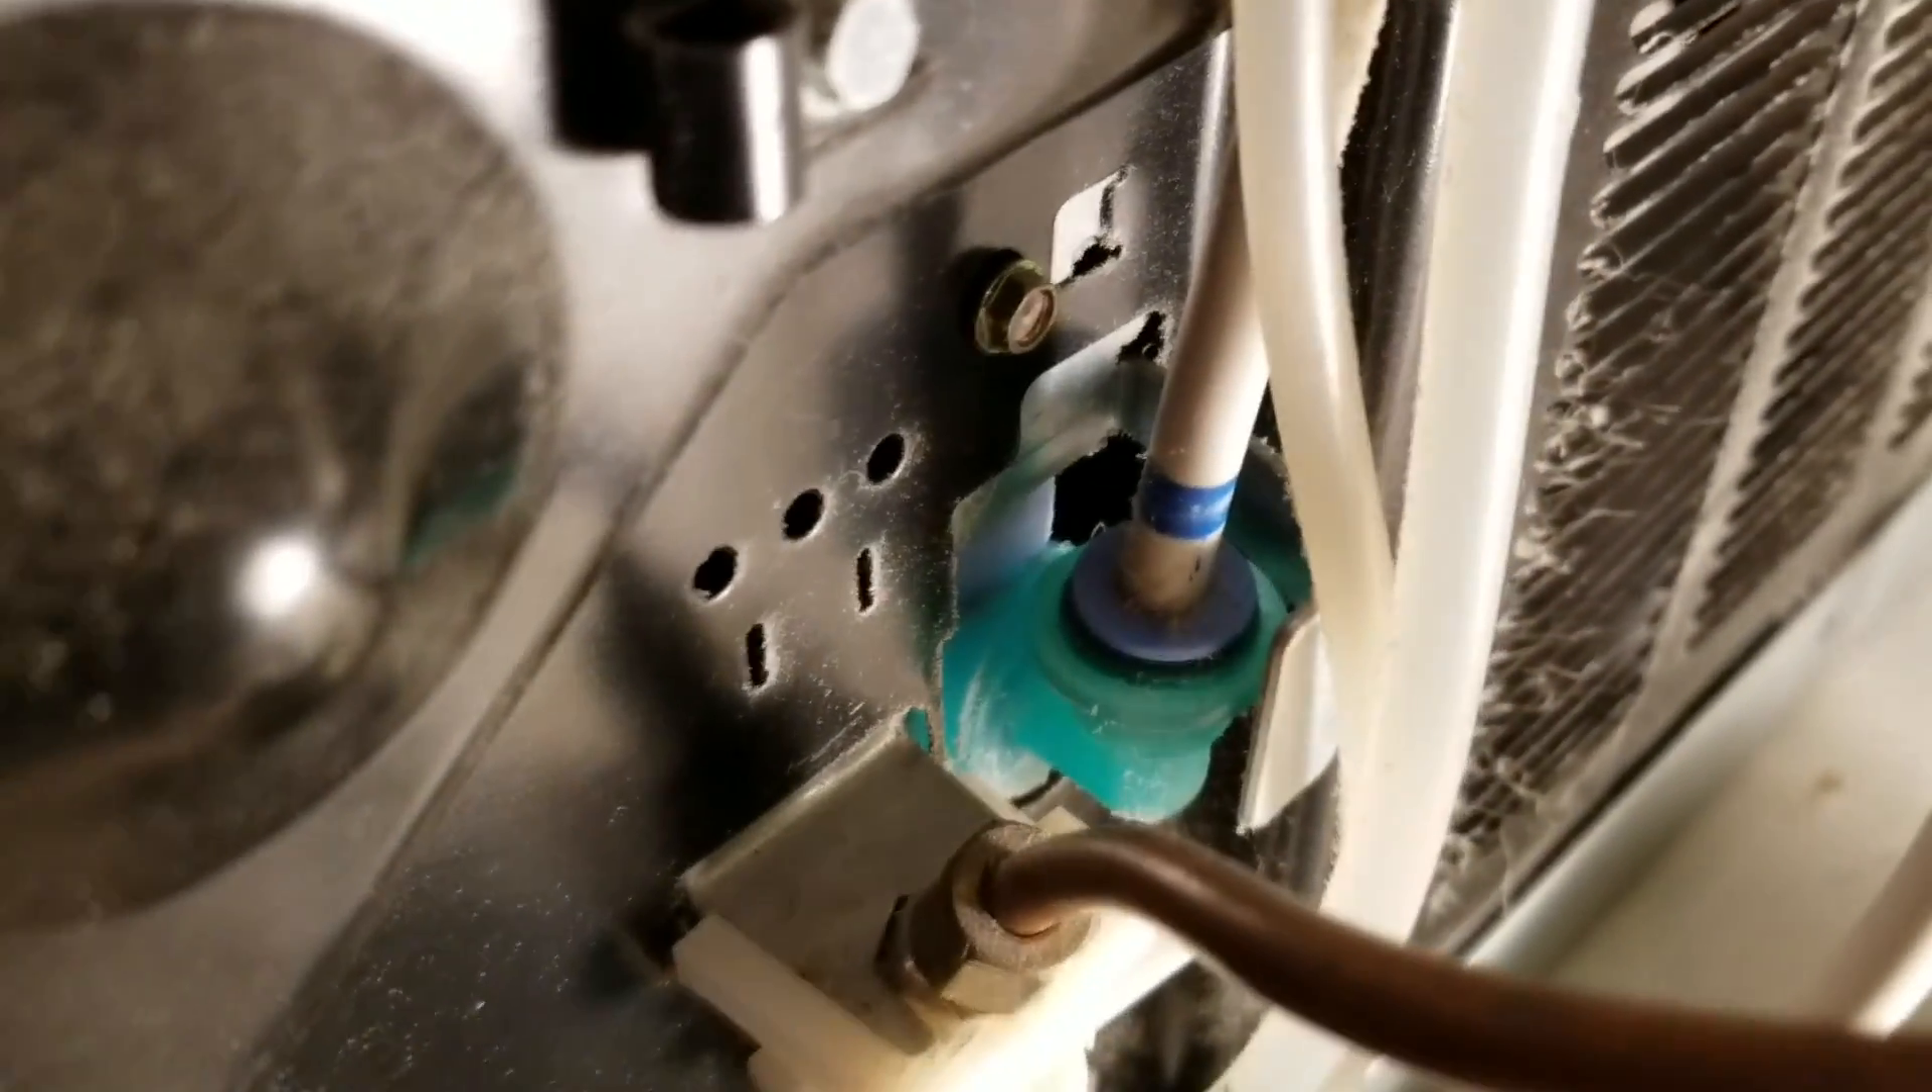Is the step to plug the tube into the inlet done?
Yes.